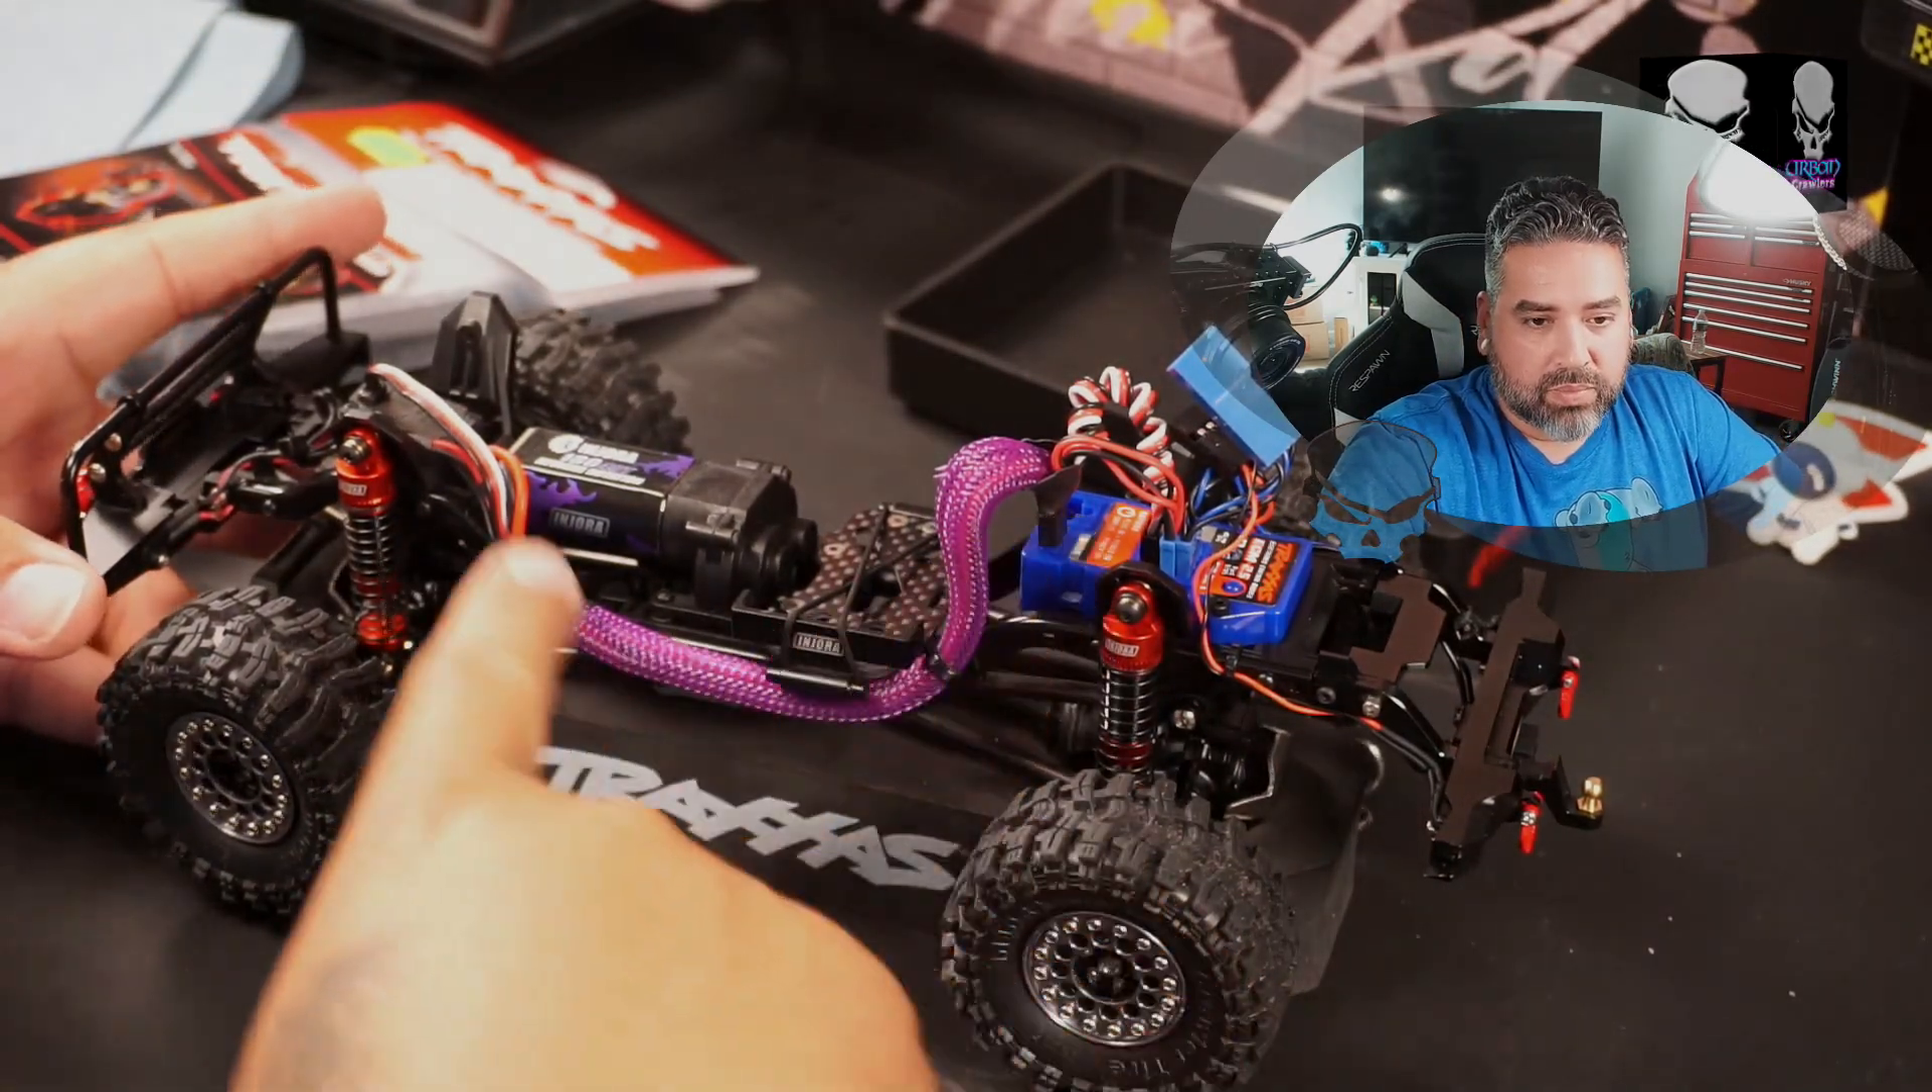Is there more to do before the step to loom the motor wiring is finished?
No.